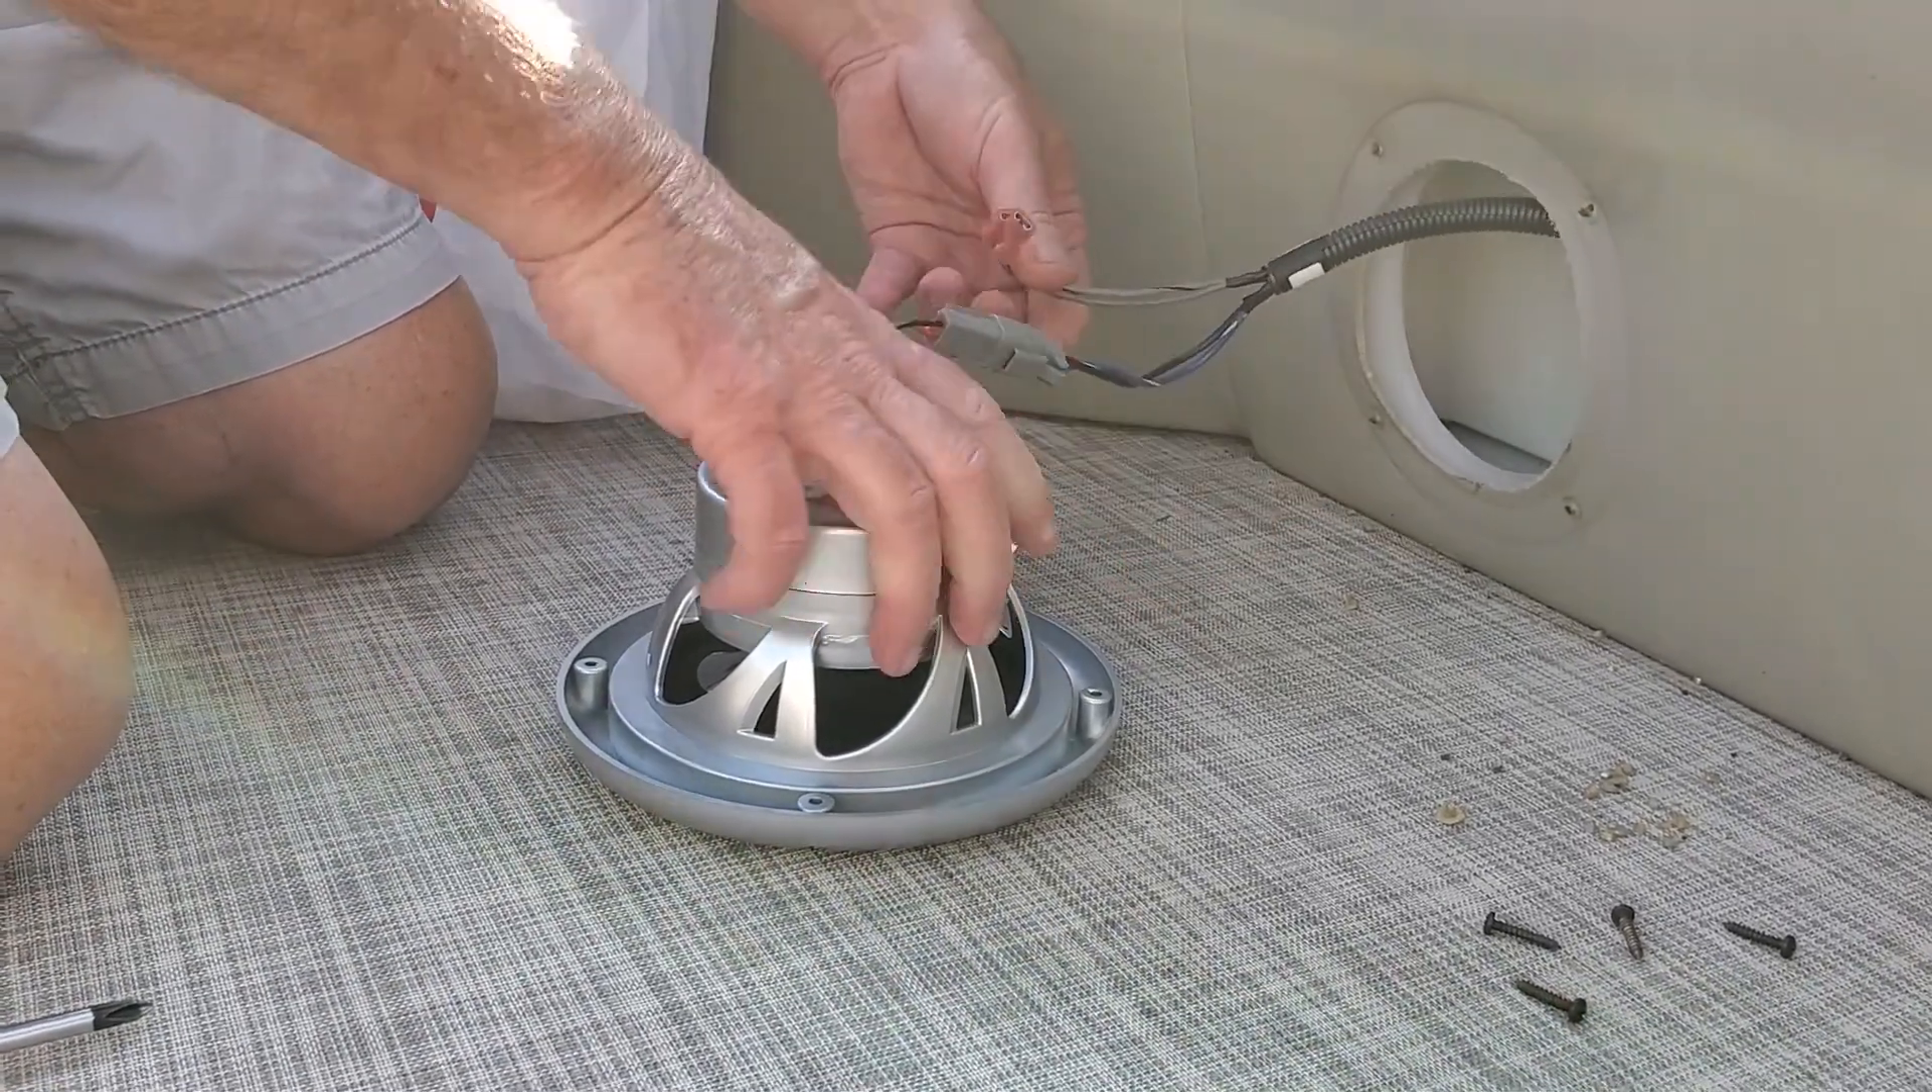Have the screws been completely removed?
Yes.